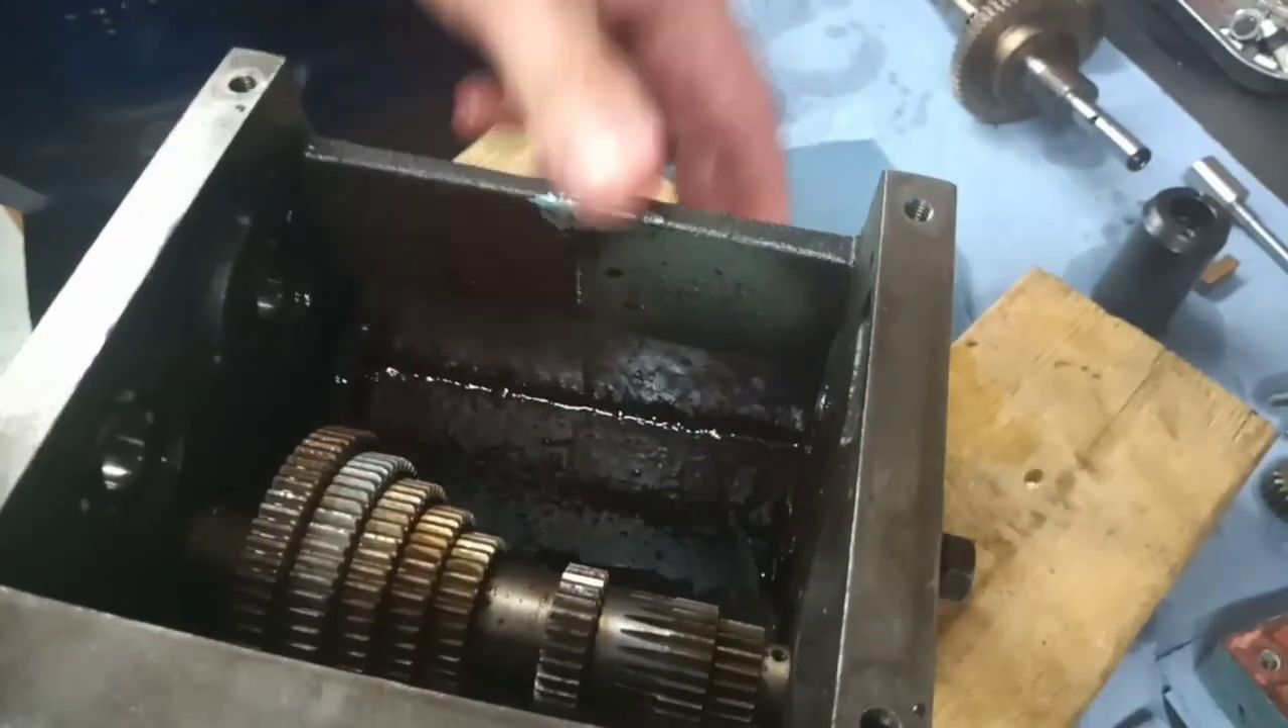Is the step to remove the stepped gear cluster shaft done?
No.